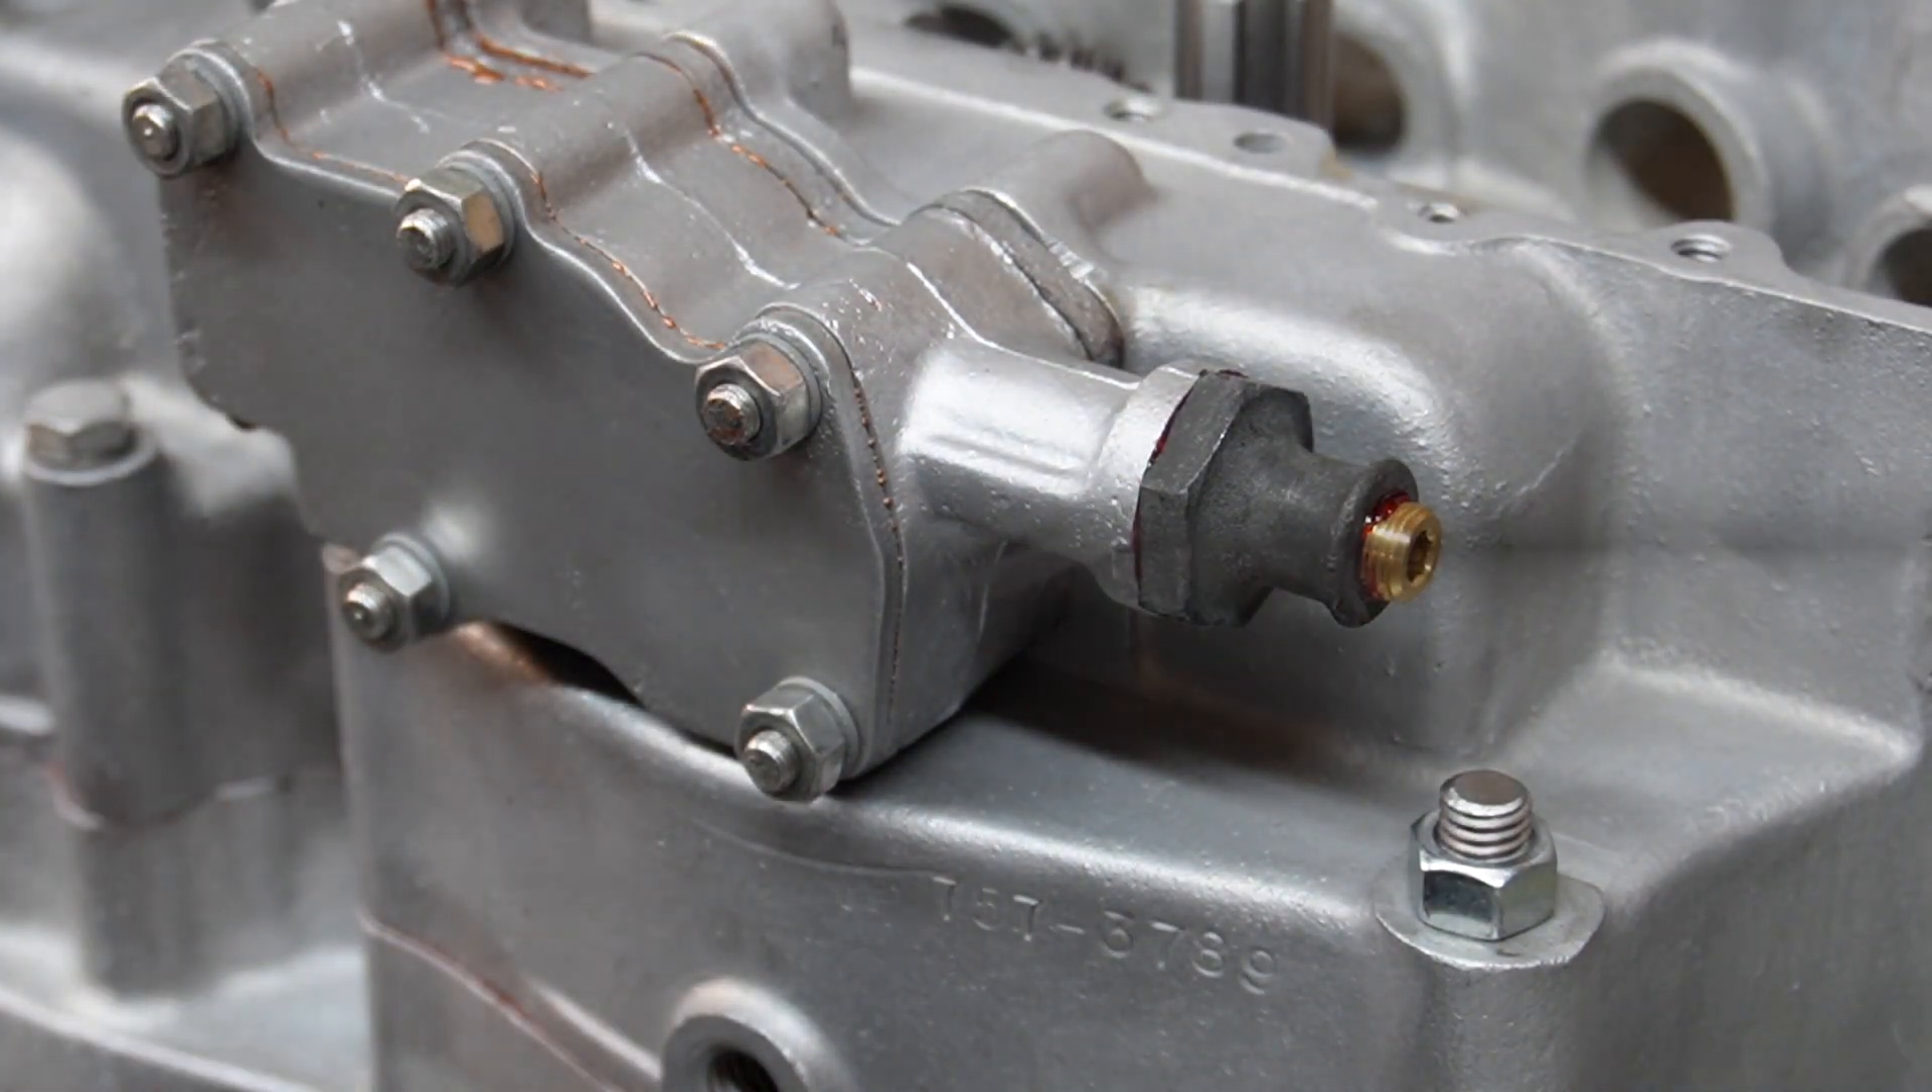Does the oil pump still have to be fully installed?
No.